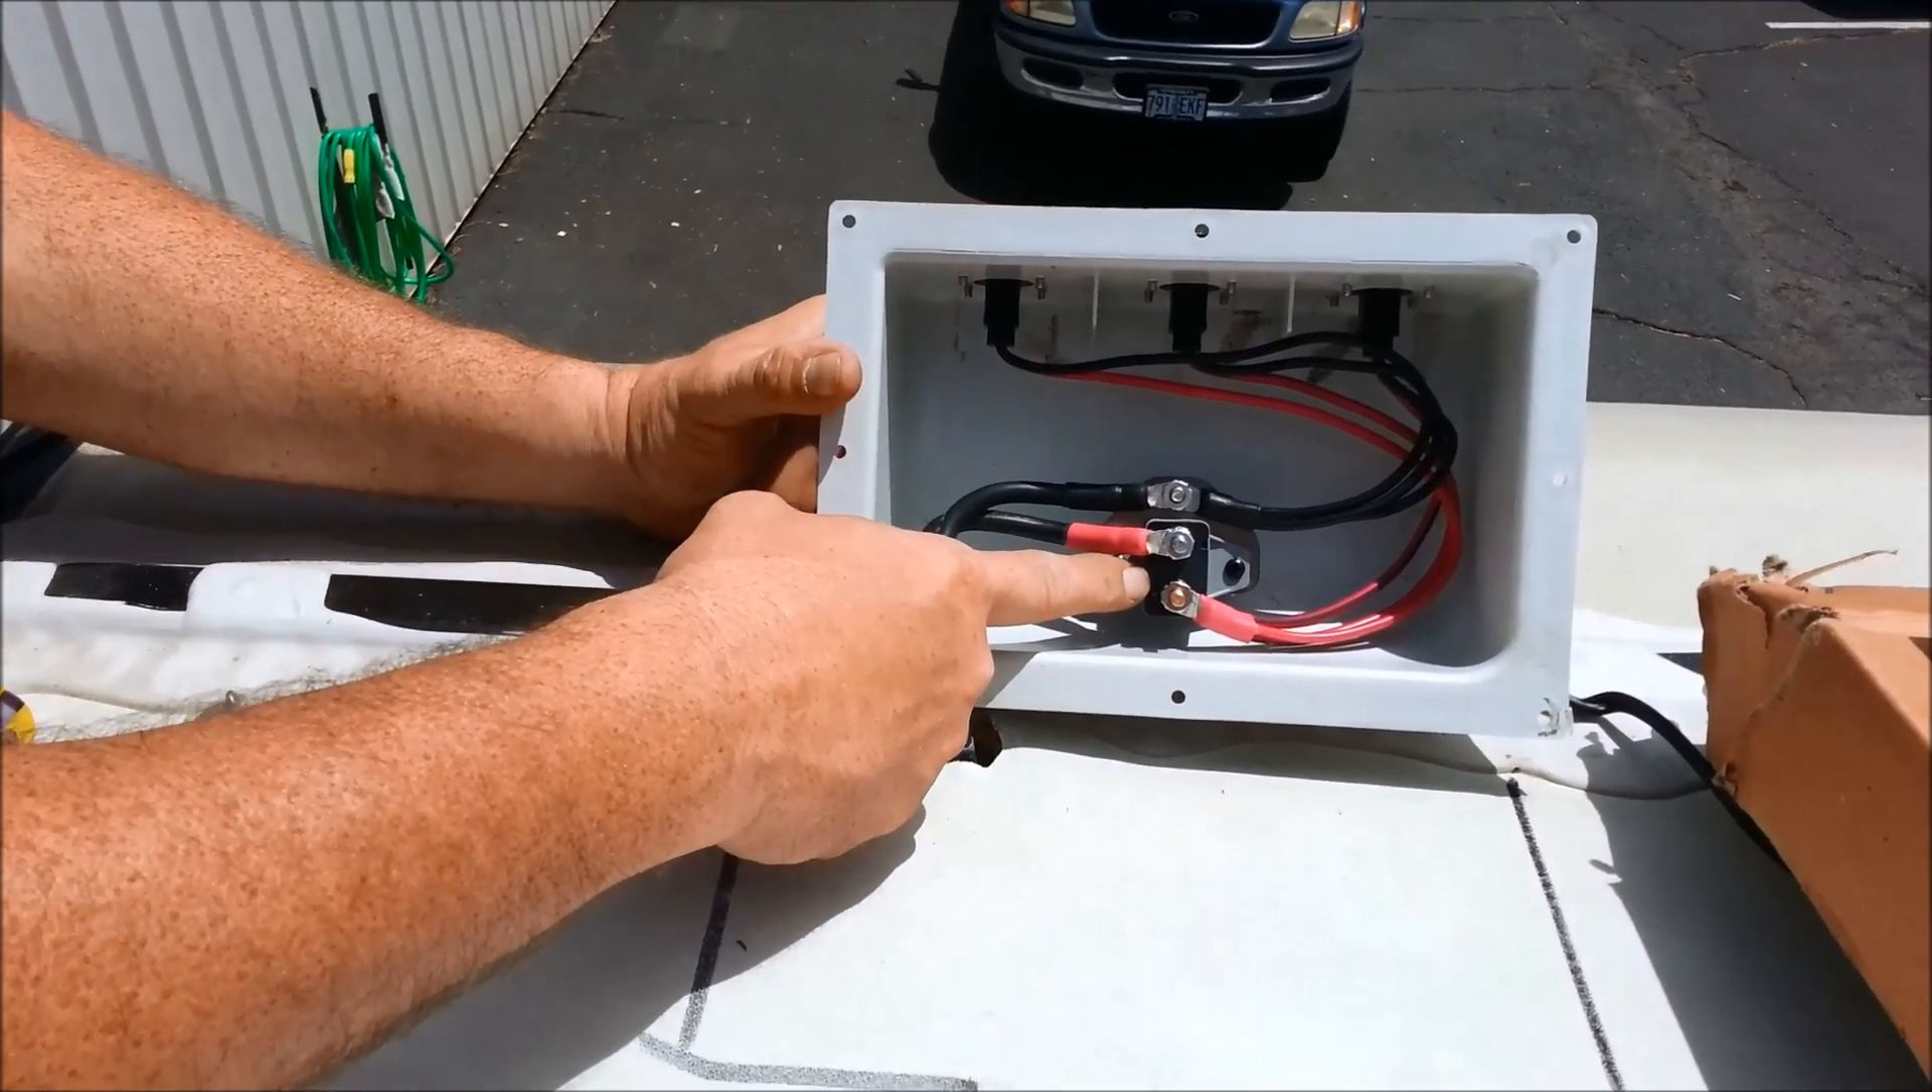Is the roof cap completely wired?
Yes.